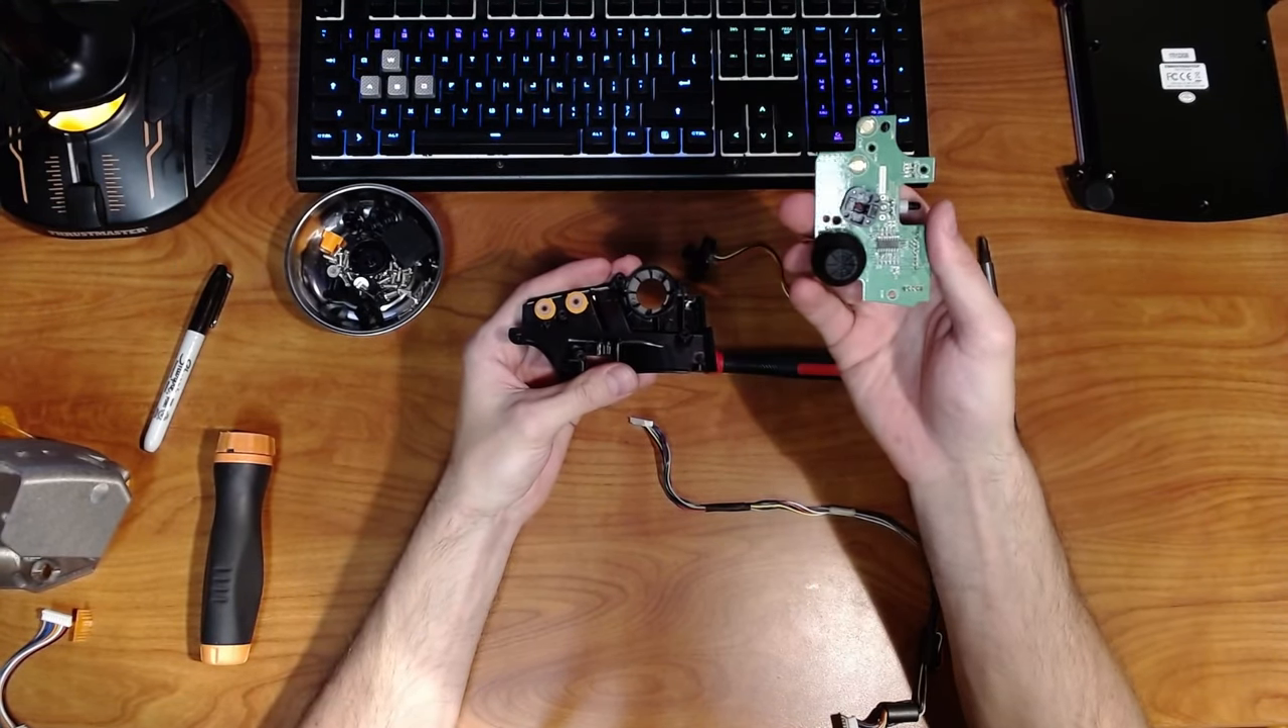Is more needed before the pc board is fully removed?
No.